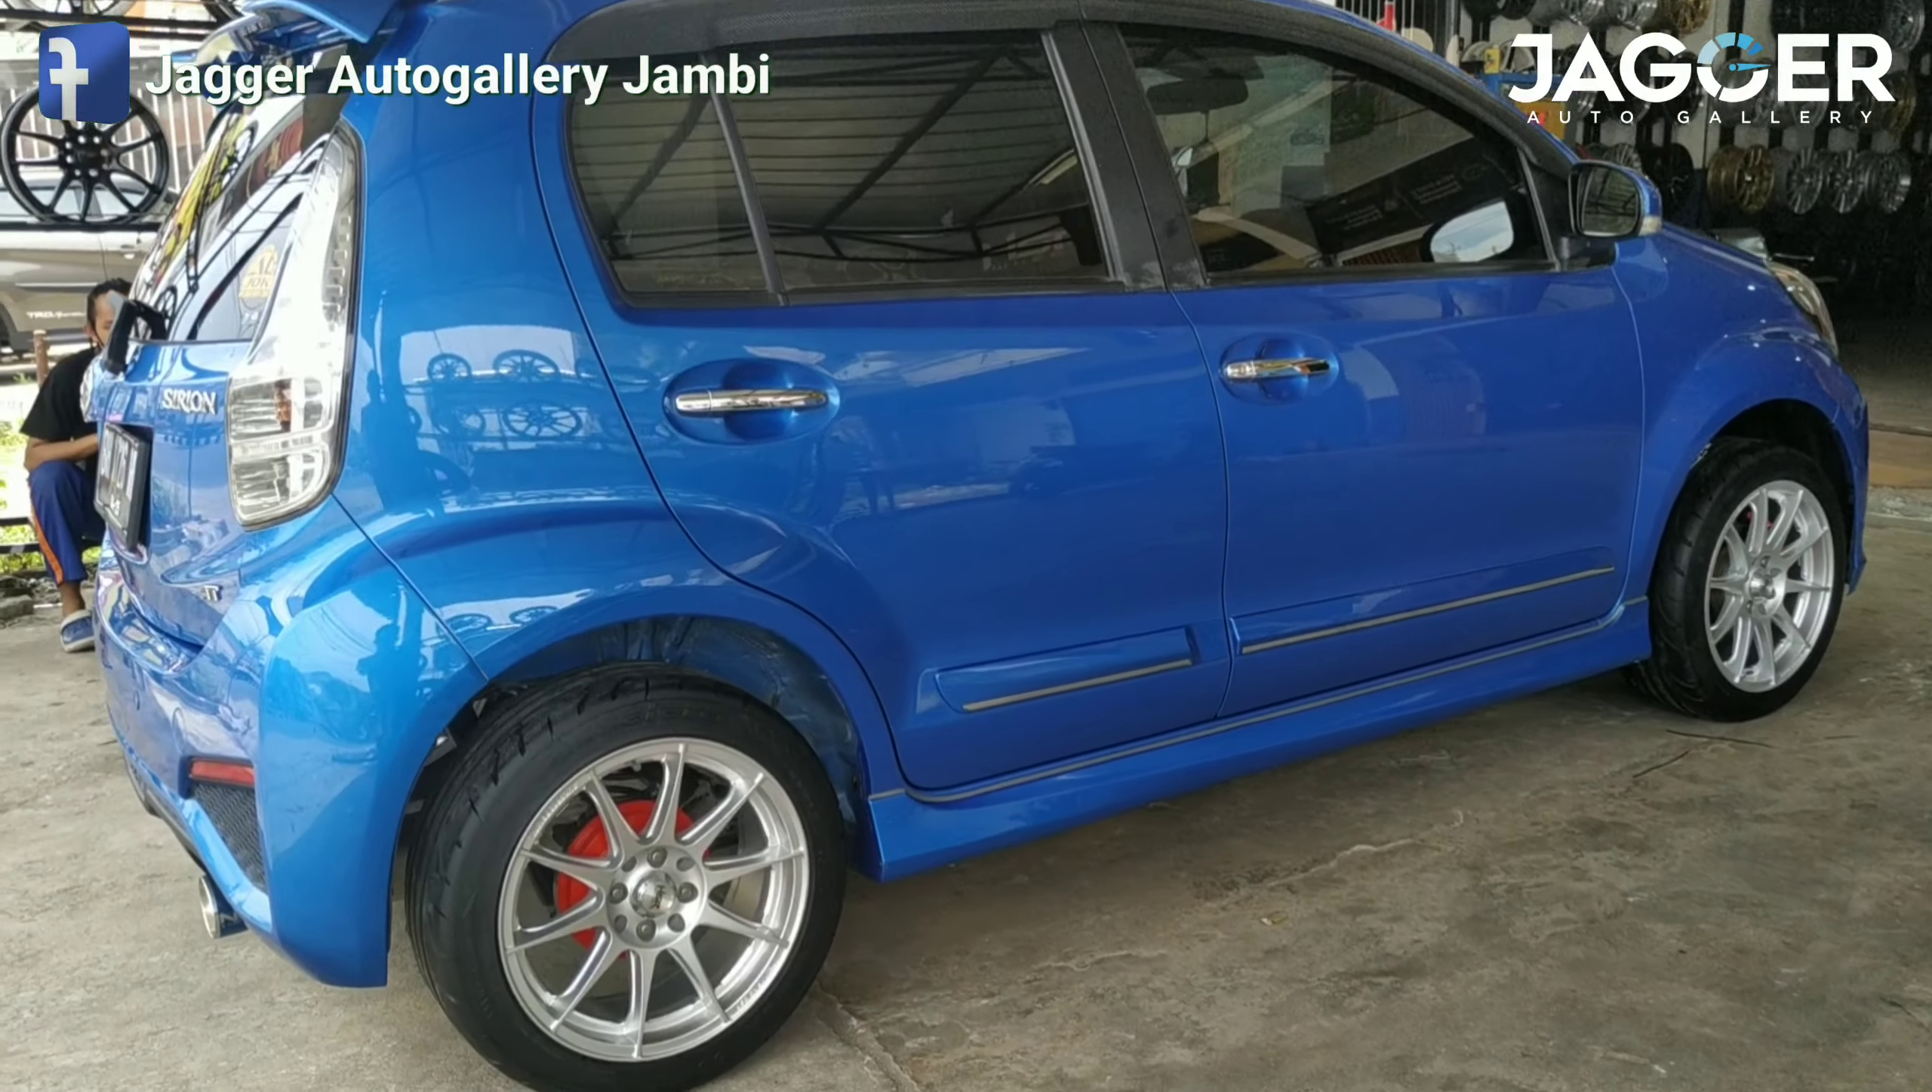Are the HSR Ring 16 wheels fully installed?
Yes.